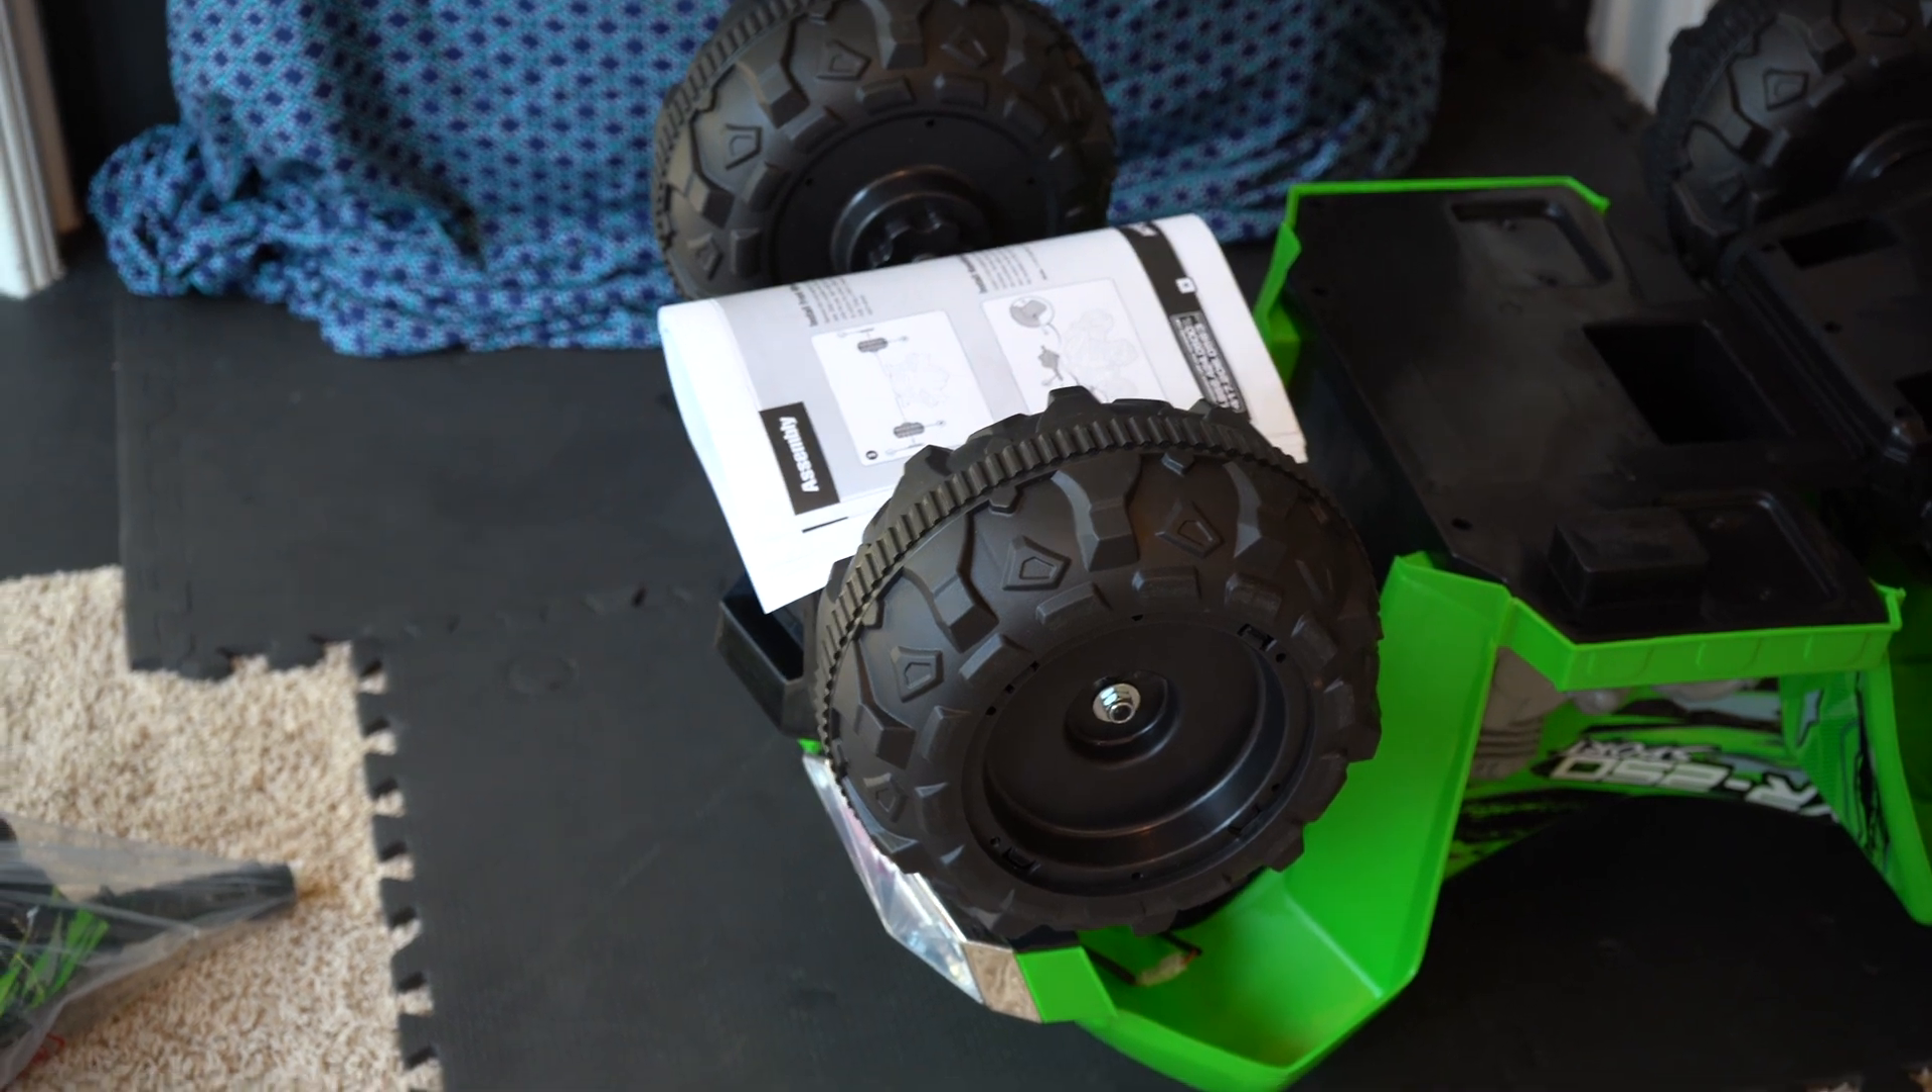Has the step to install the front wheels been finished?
Yes.